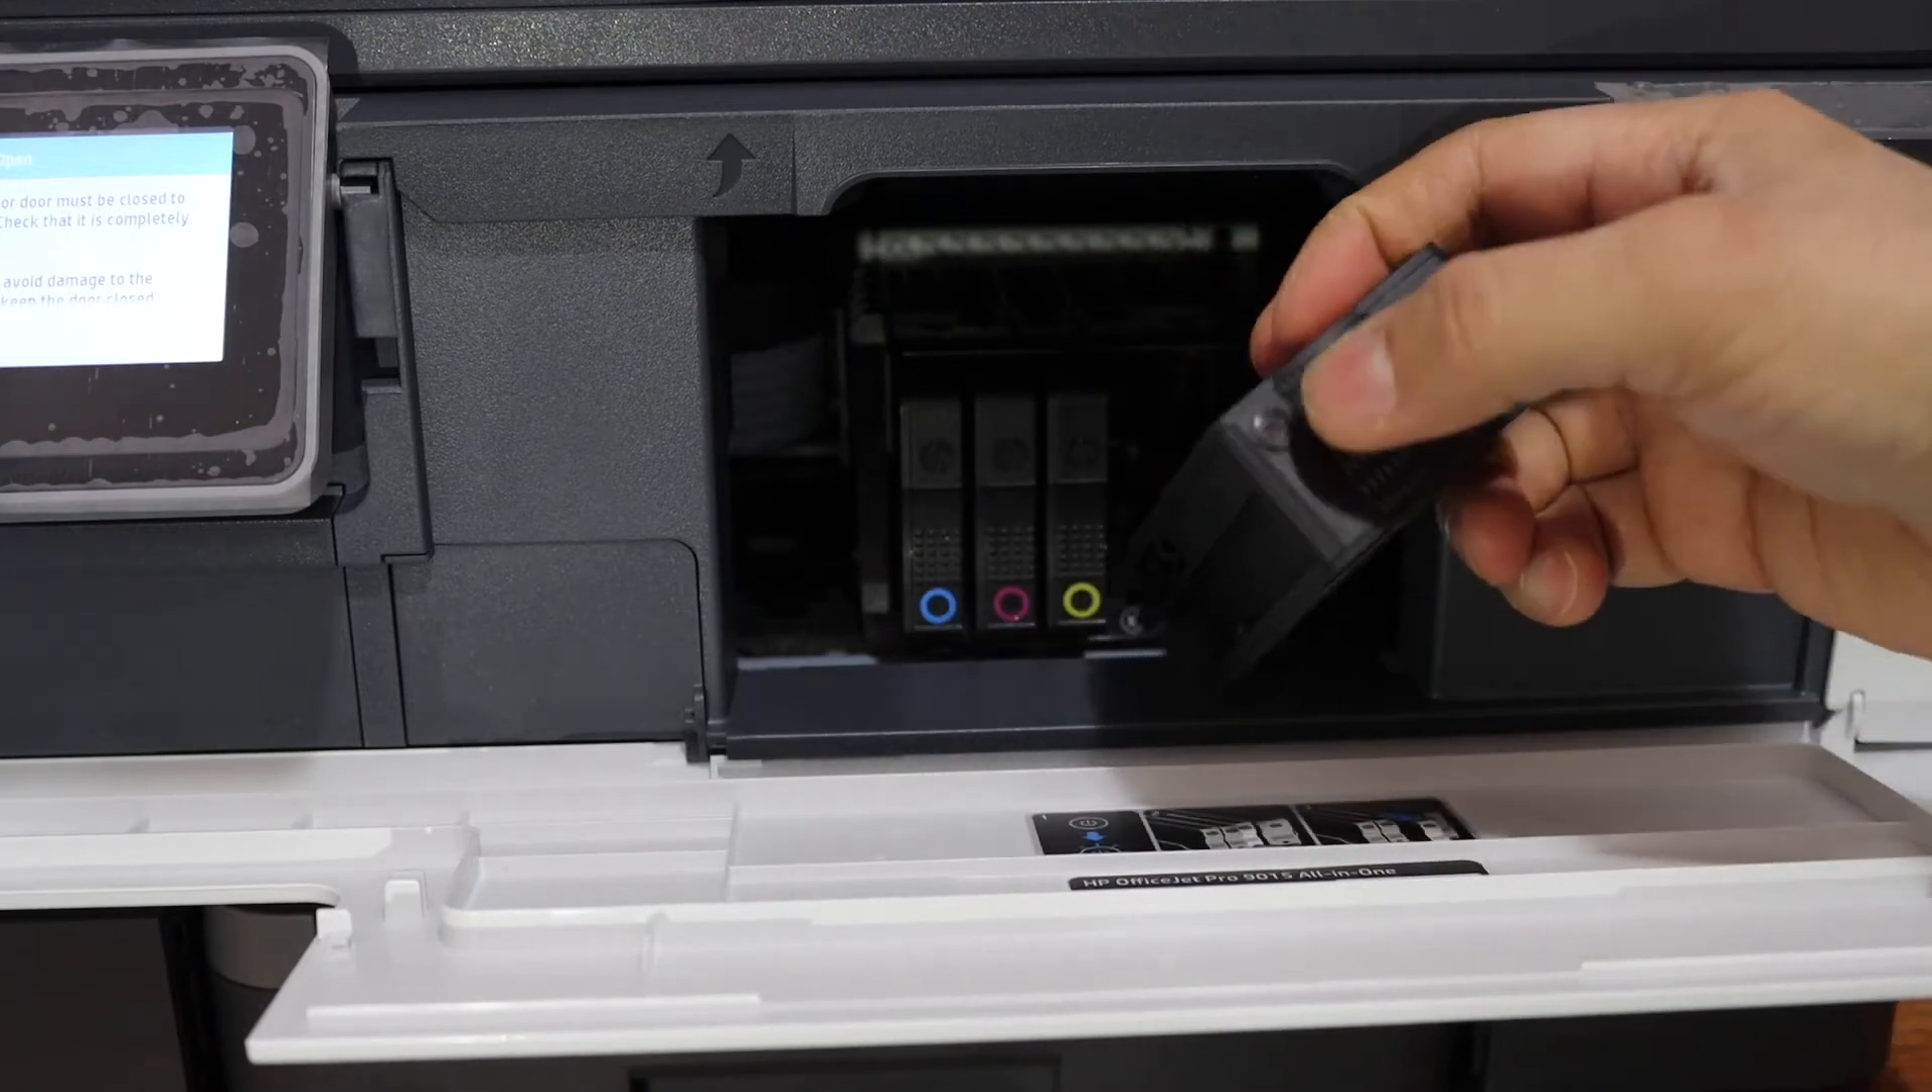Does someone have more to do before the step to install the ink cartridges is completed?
Yes.